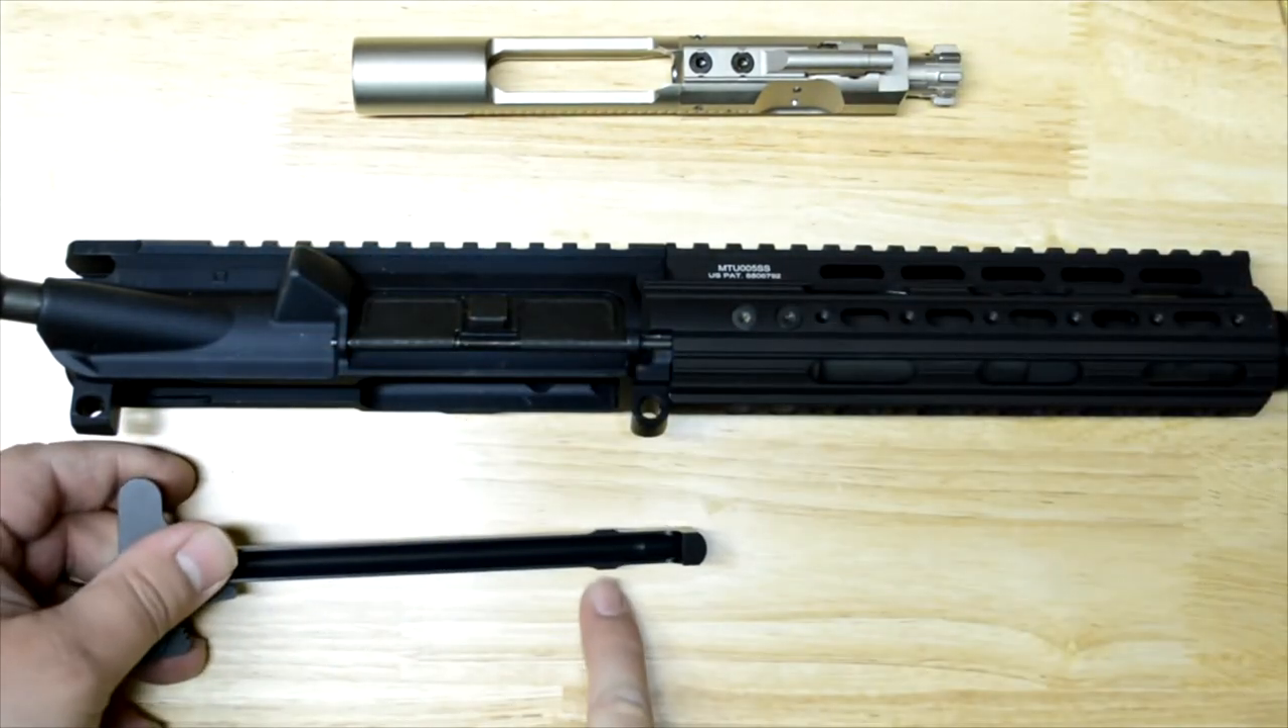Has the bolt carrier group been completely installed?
No.